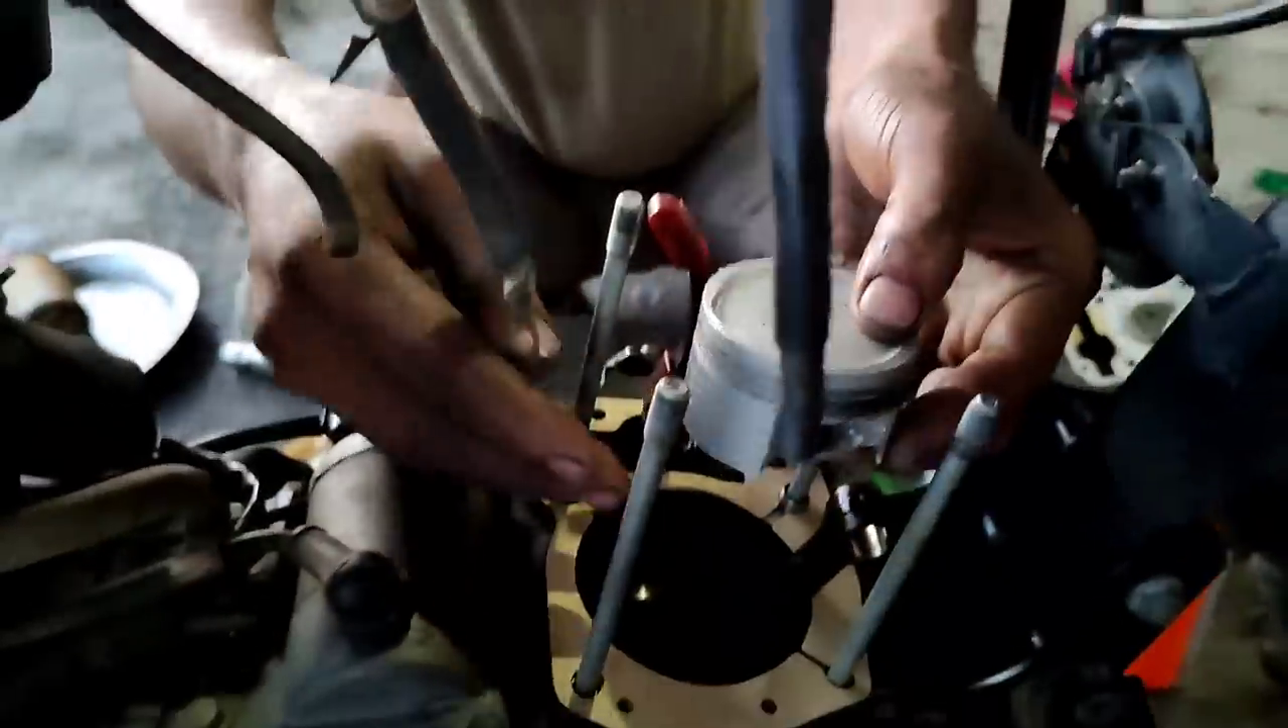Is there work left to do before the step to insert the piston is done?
Yes.